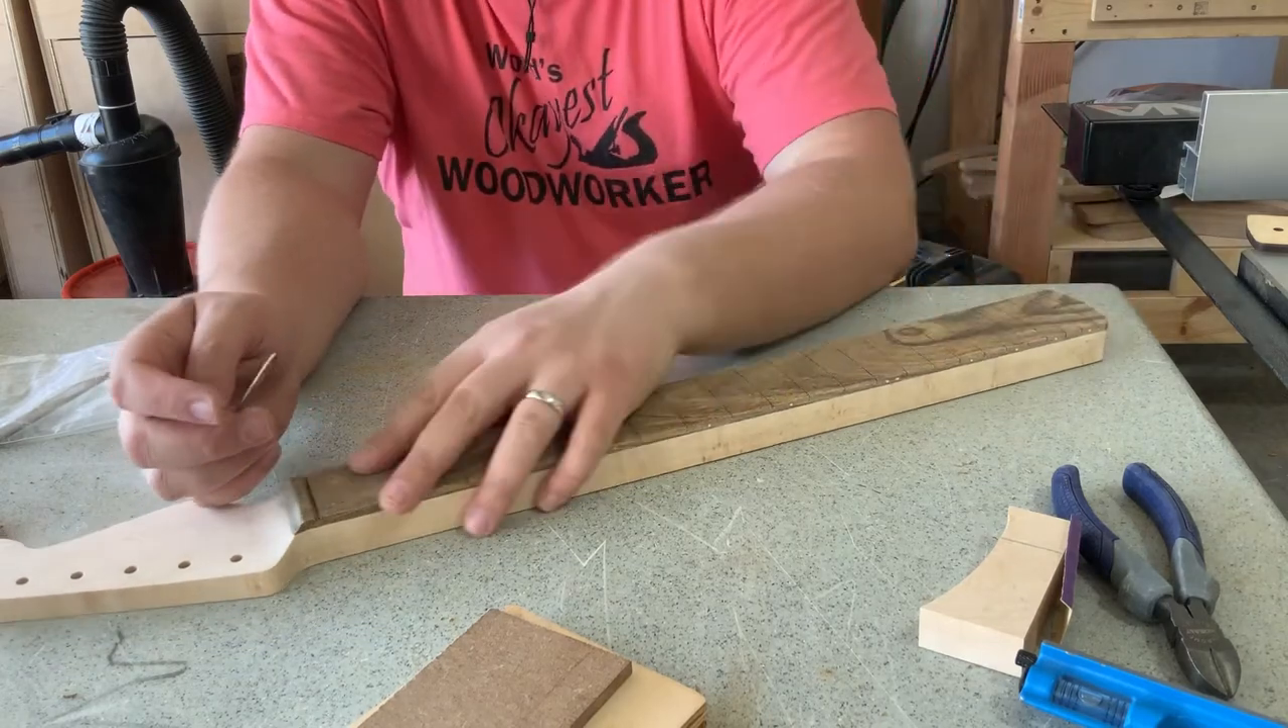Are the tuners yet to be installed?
Yes.